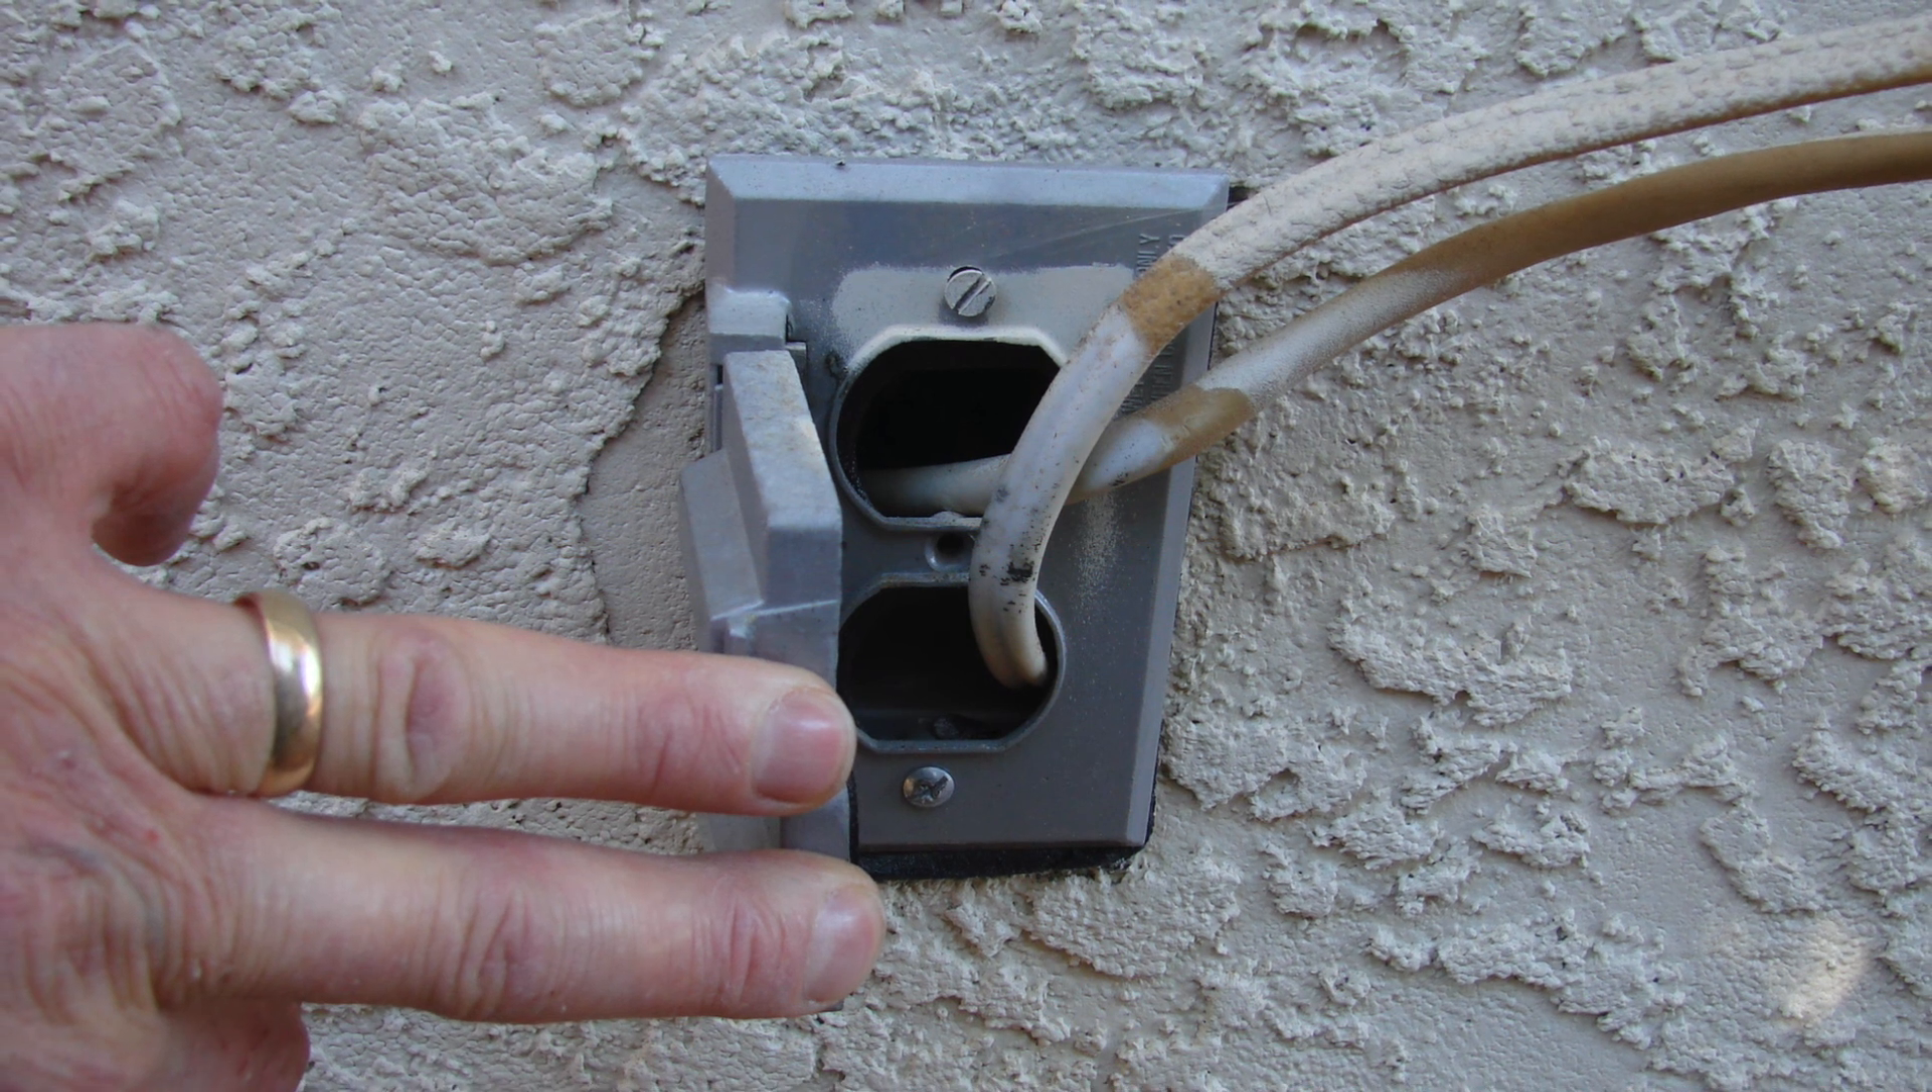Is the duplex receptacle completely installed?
No.